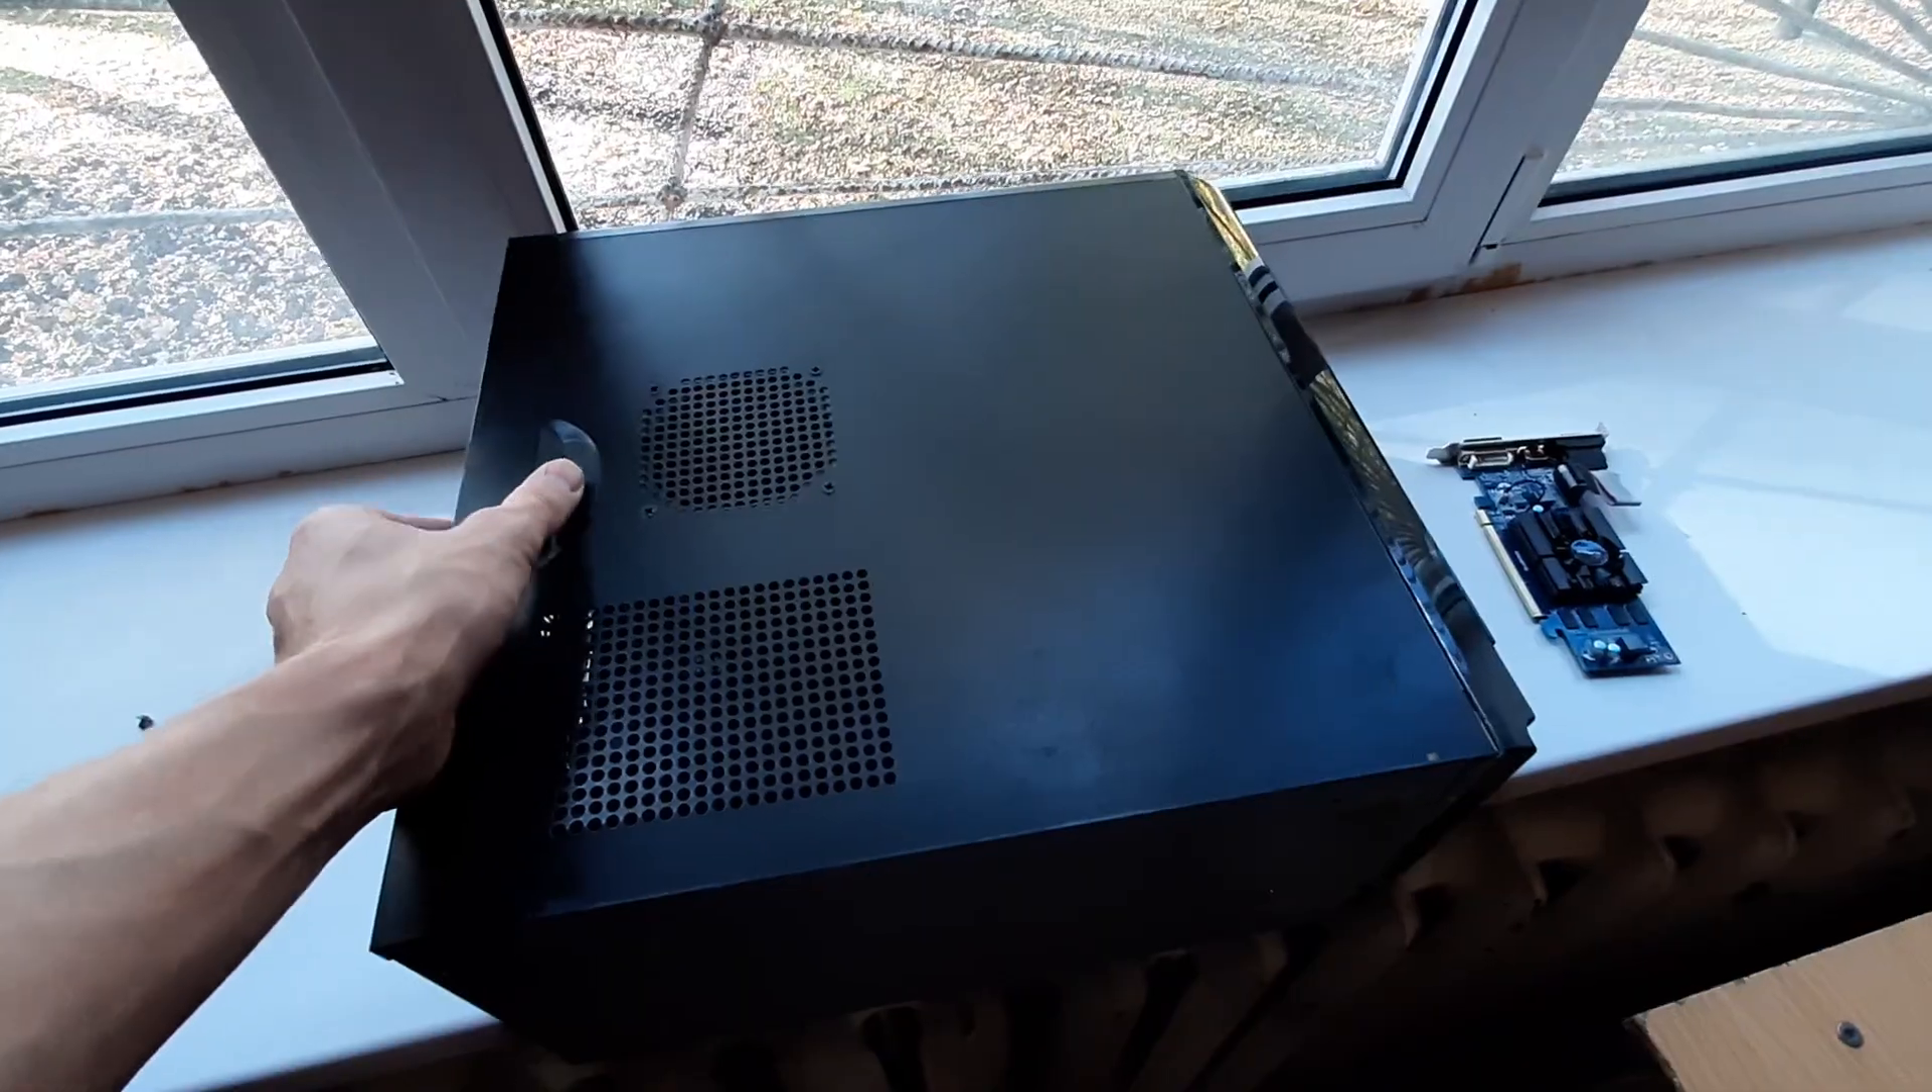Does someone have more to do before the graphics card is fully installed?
Yes.